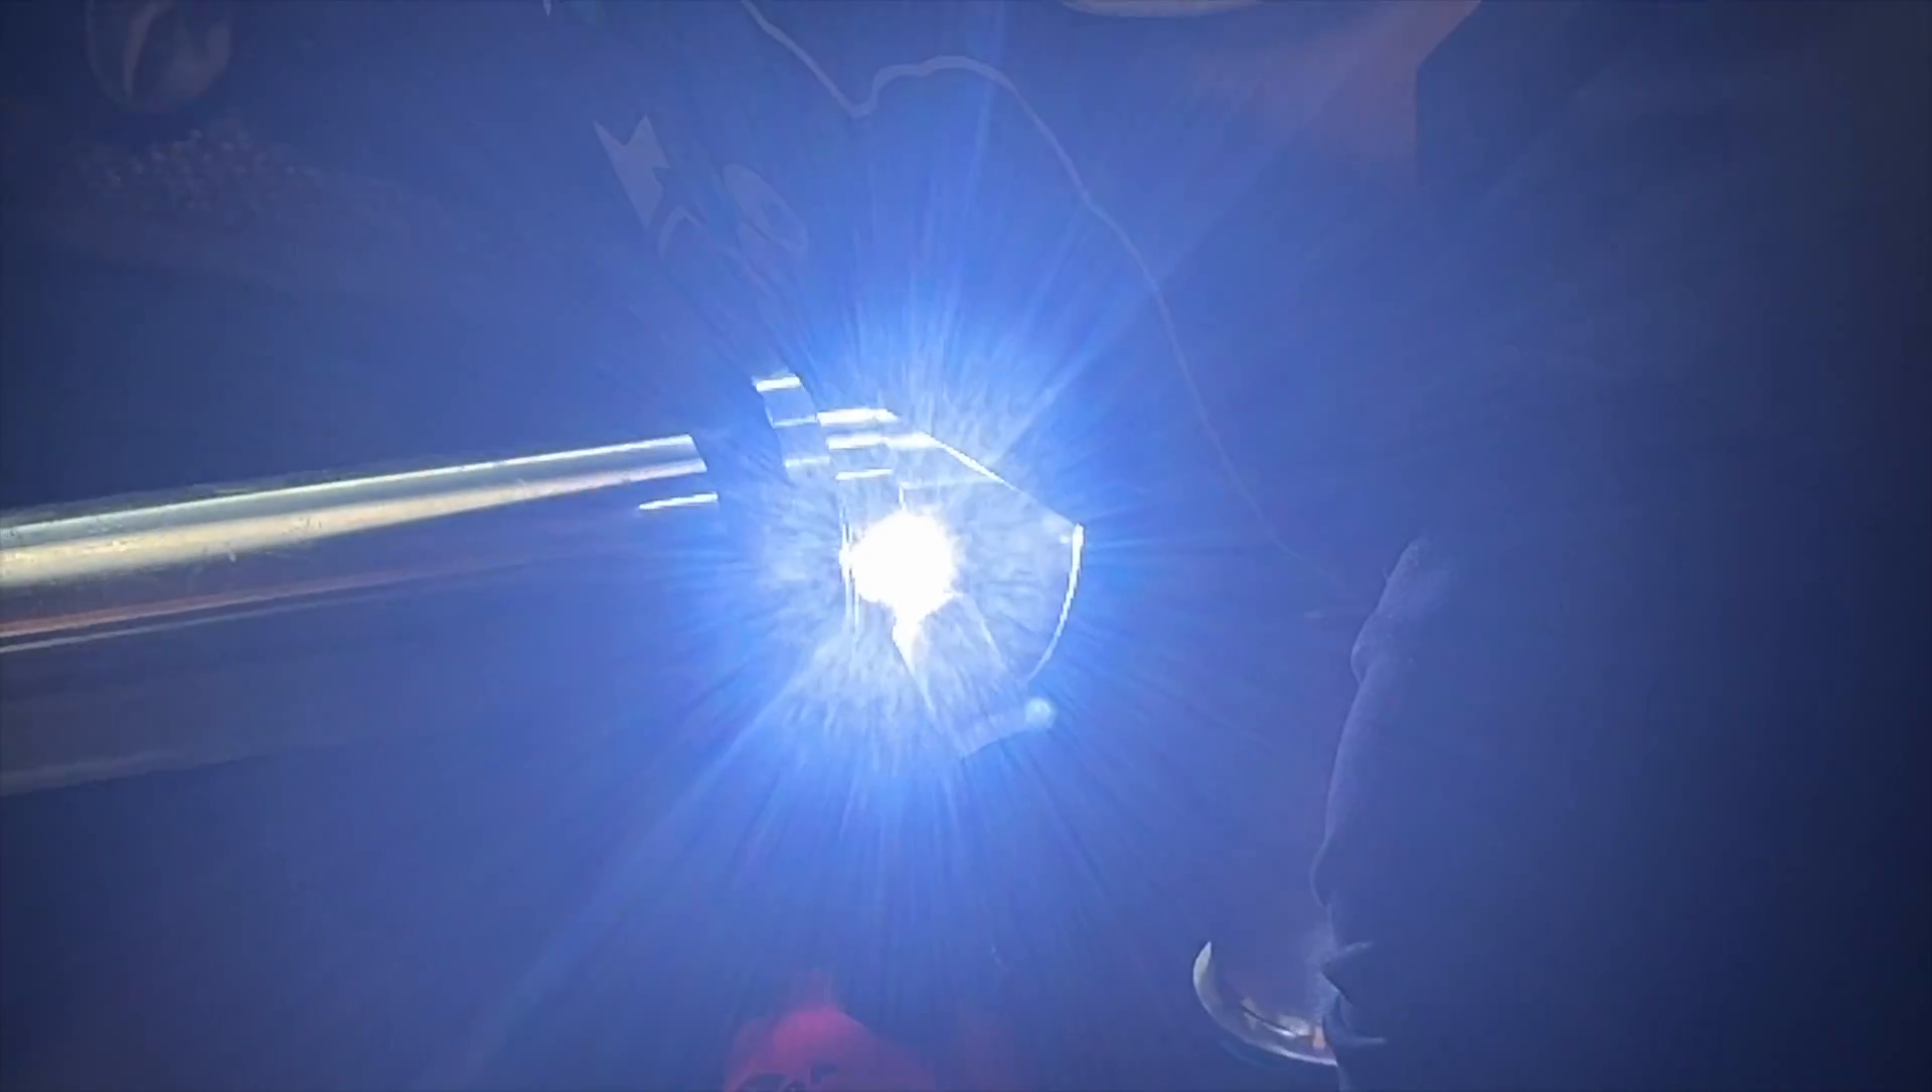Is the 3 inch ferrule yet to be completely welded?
Yes.